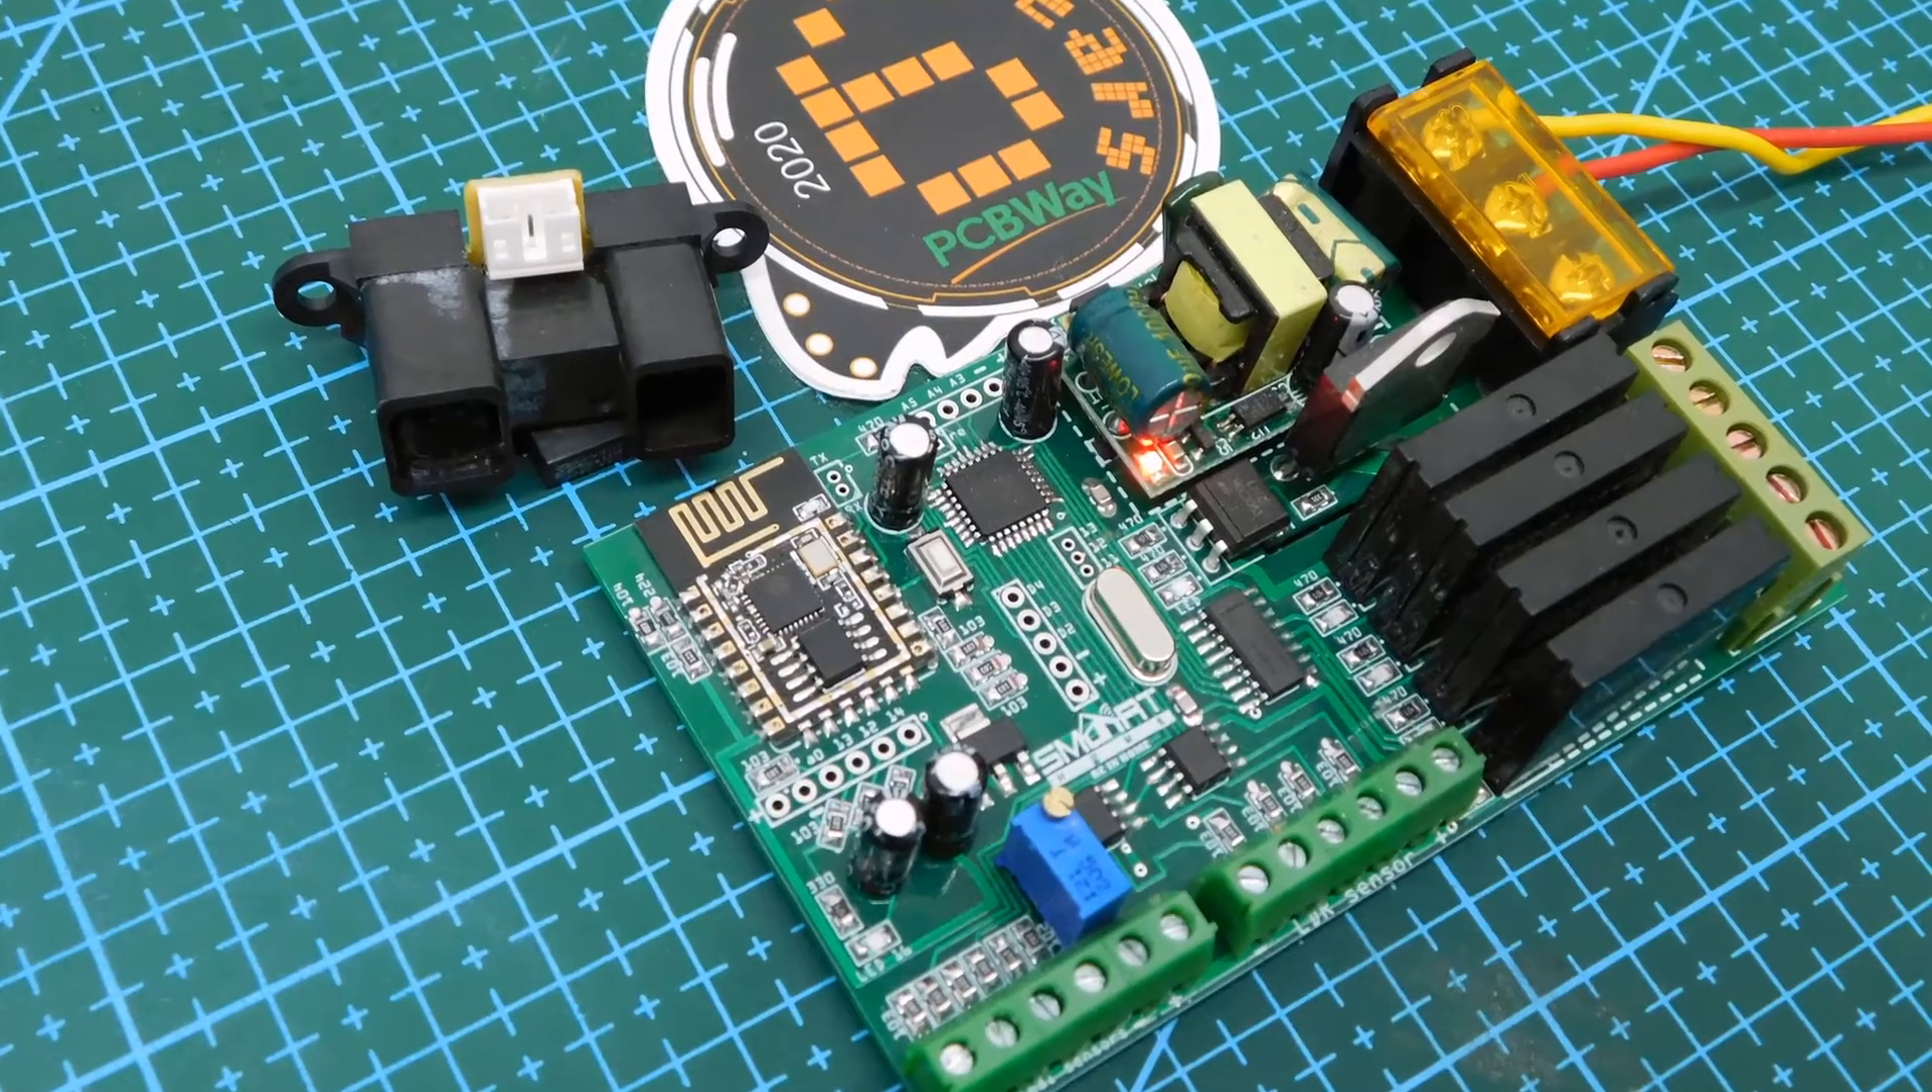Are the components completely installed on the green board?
Yes.